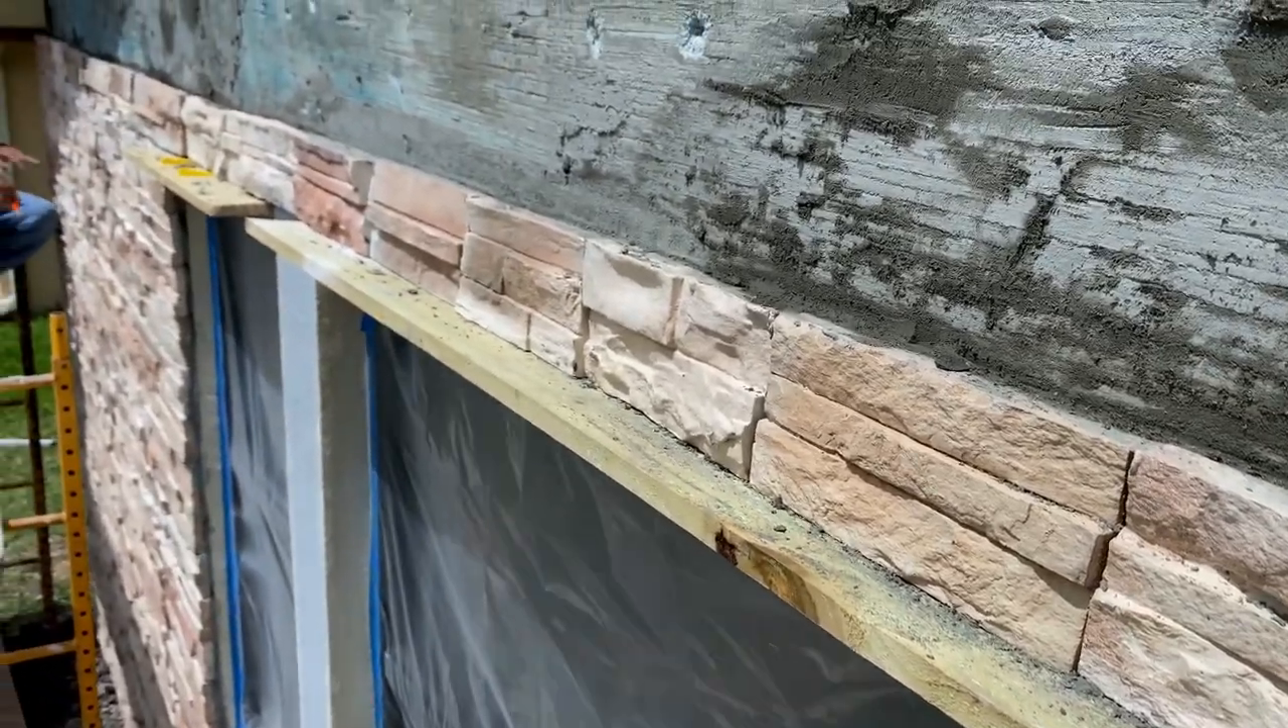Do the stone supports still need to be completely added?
No.